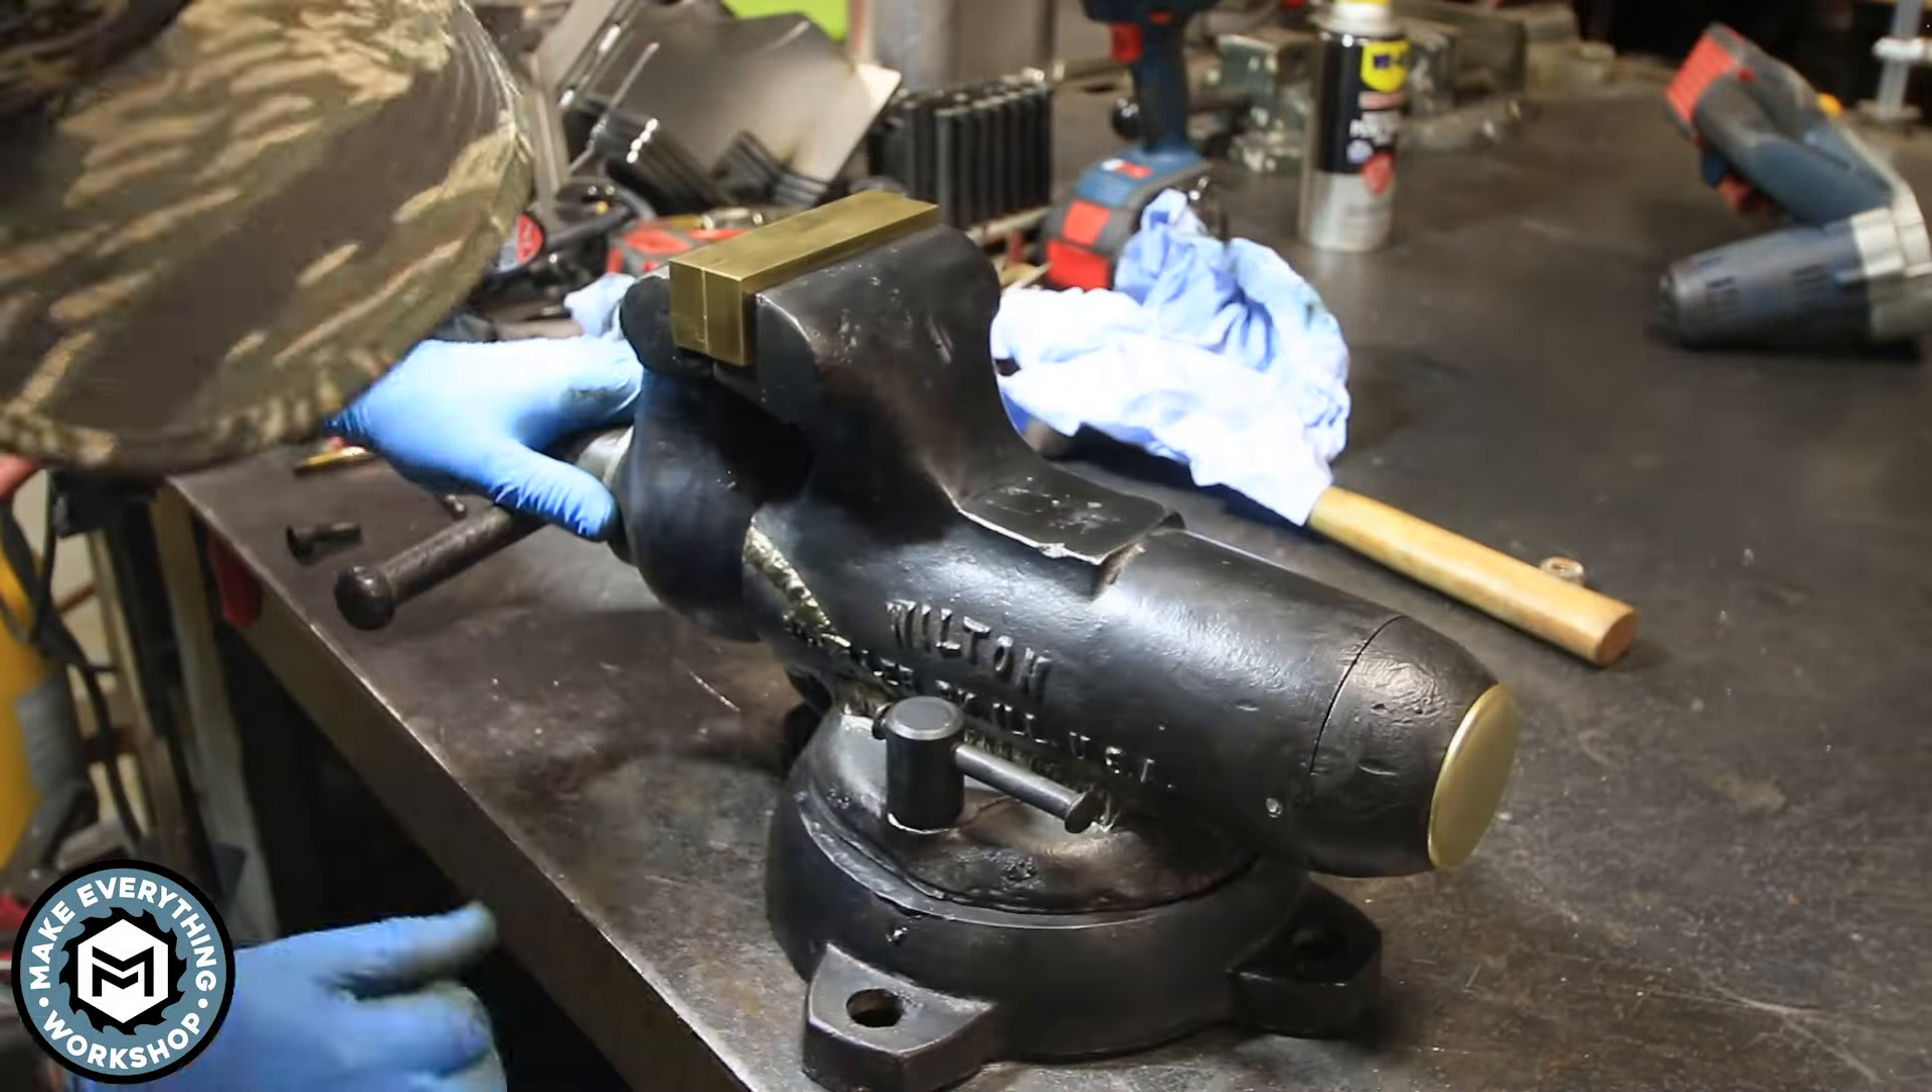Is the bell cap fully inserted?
Yes.